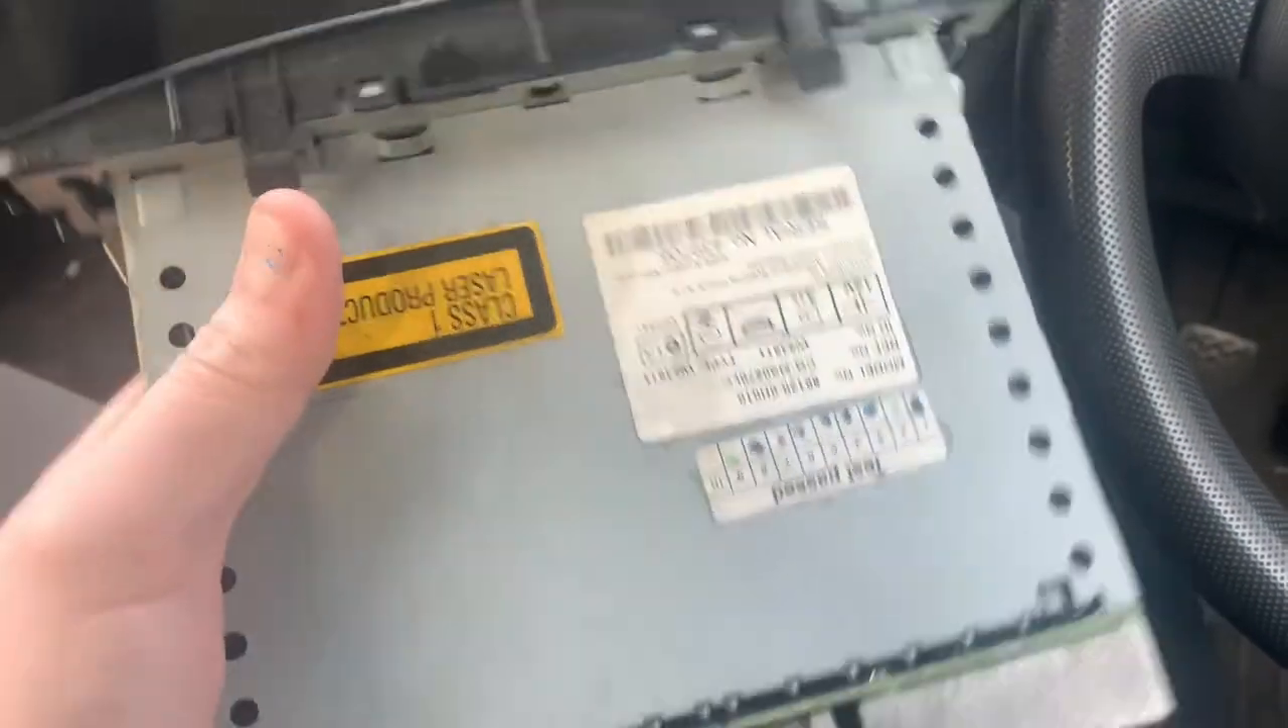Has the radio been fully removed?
Yes.